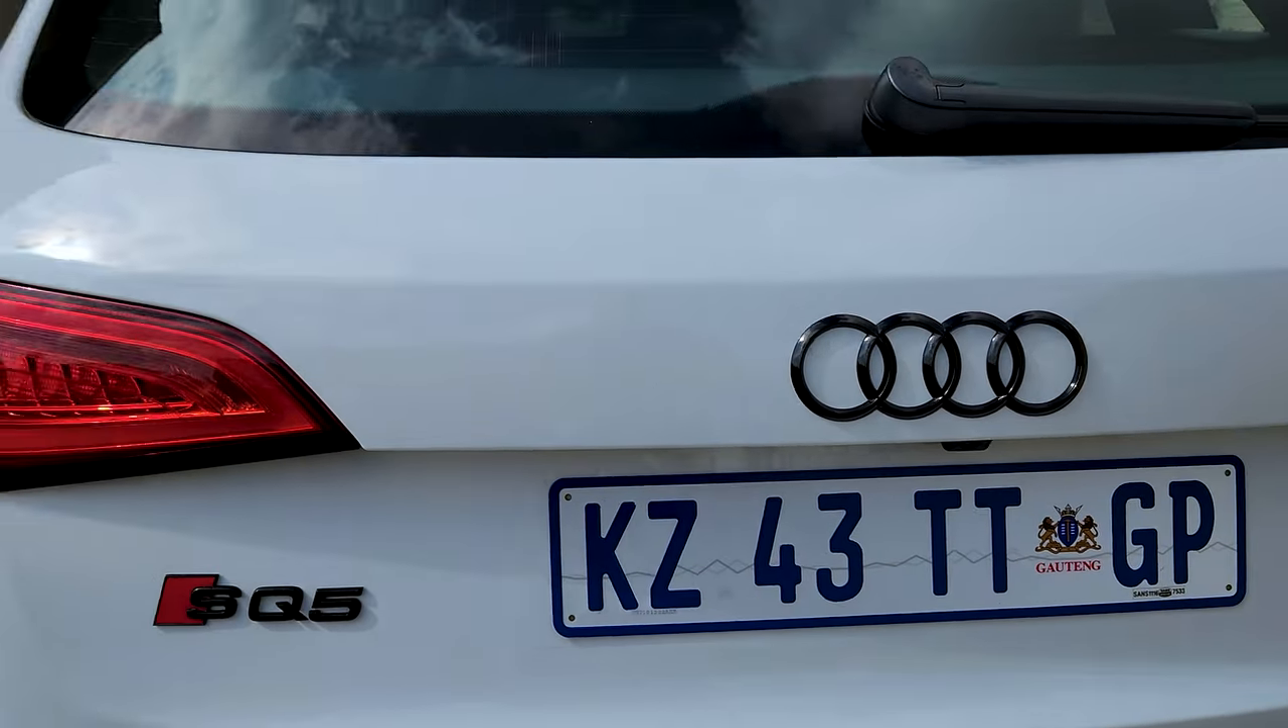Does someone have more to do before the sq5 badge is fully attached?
No.